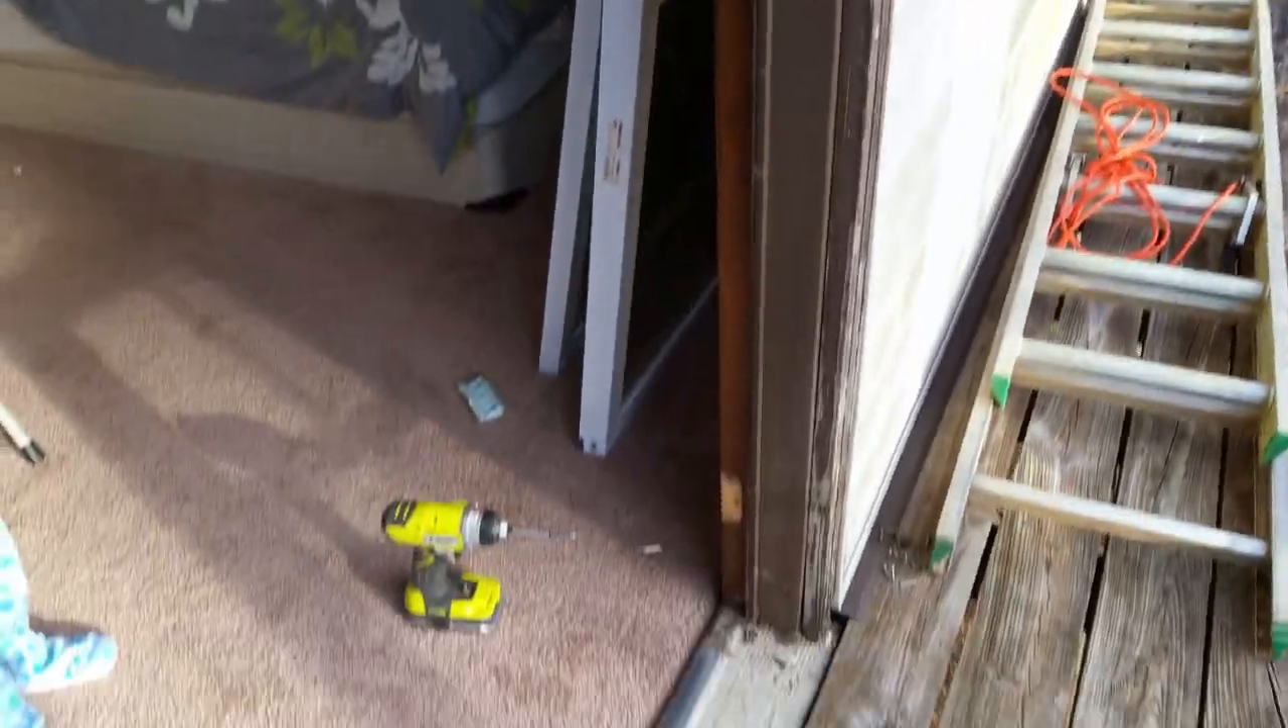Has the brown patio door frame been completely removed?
No.